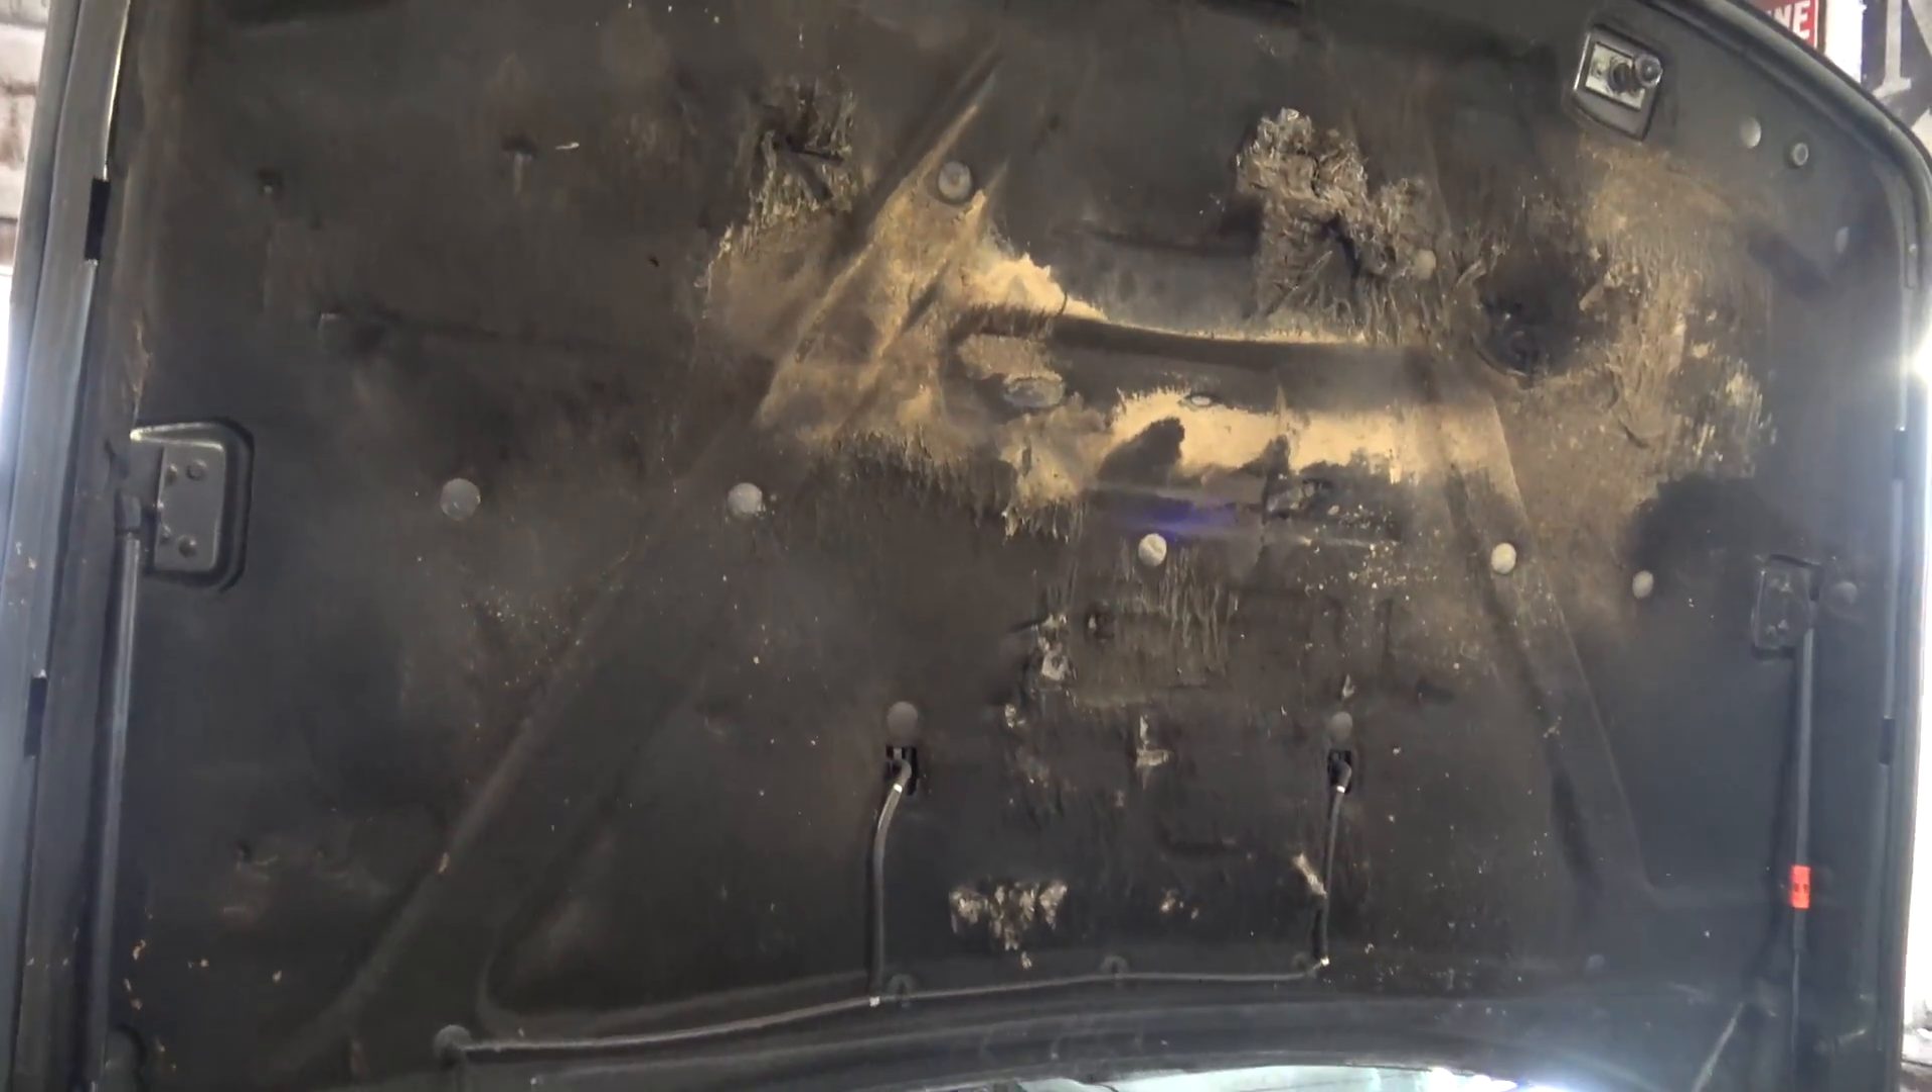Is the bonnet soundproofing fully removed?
No.